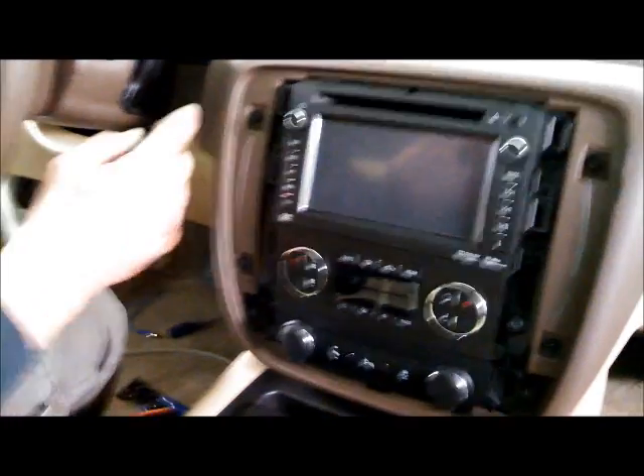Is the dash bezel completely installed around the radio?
No.